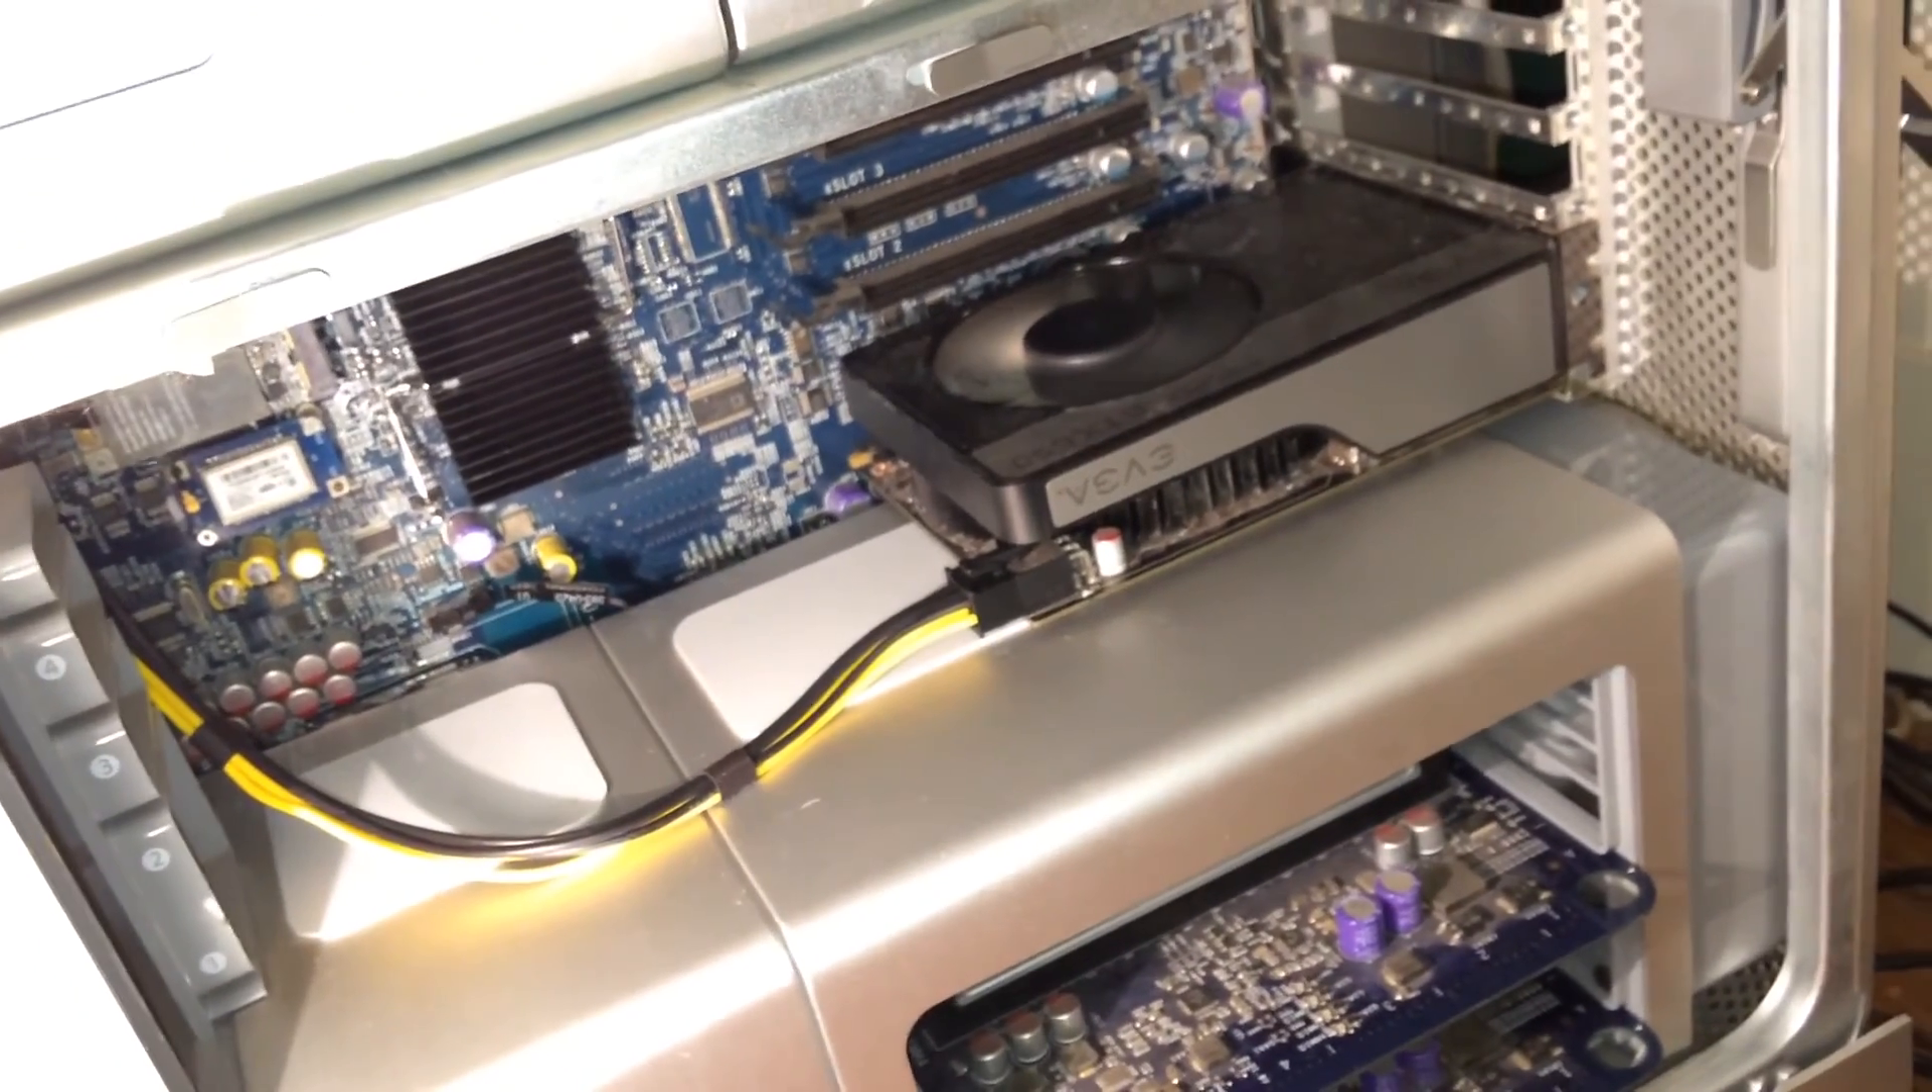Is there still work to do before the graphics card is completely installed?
No.